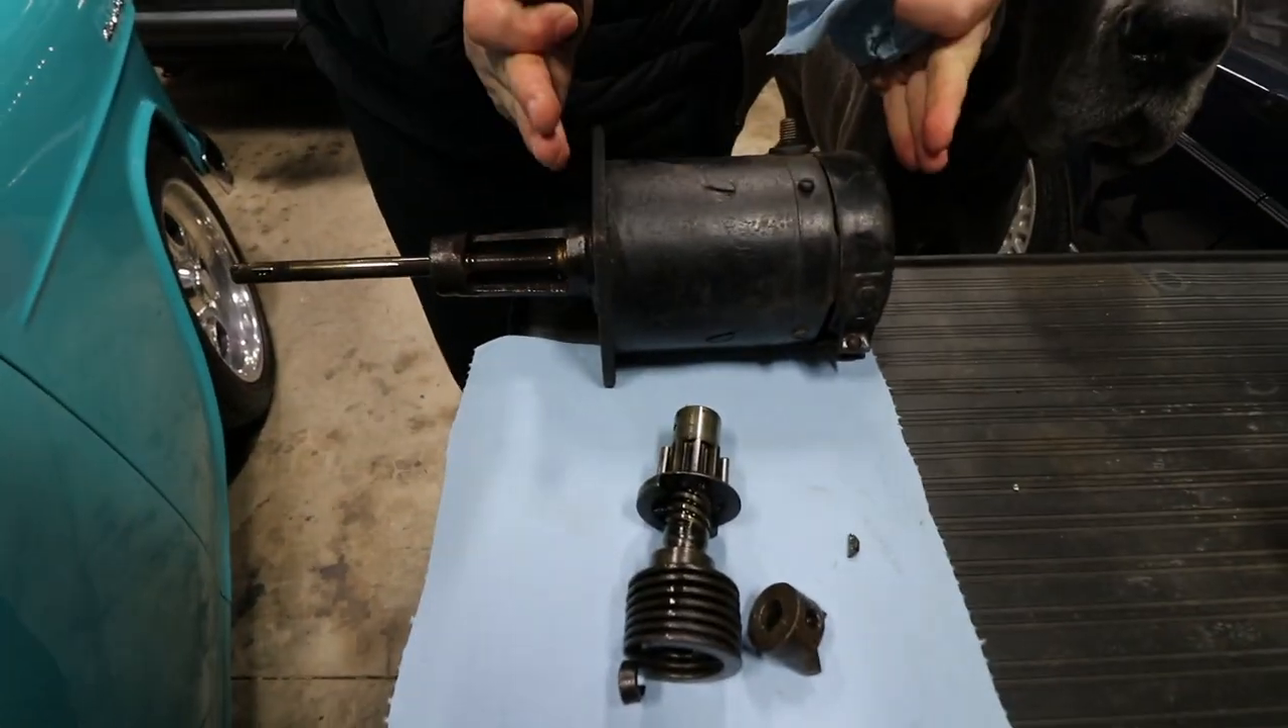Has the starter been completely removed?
Yes.